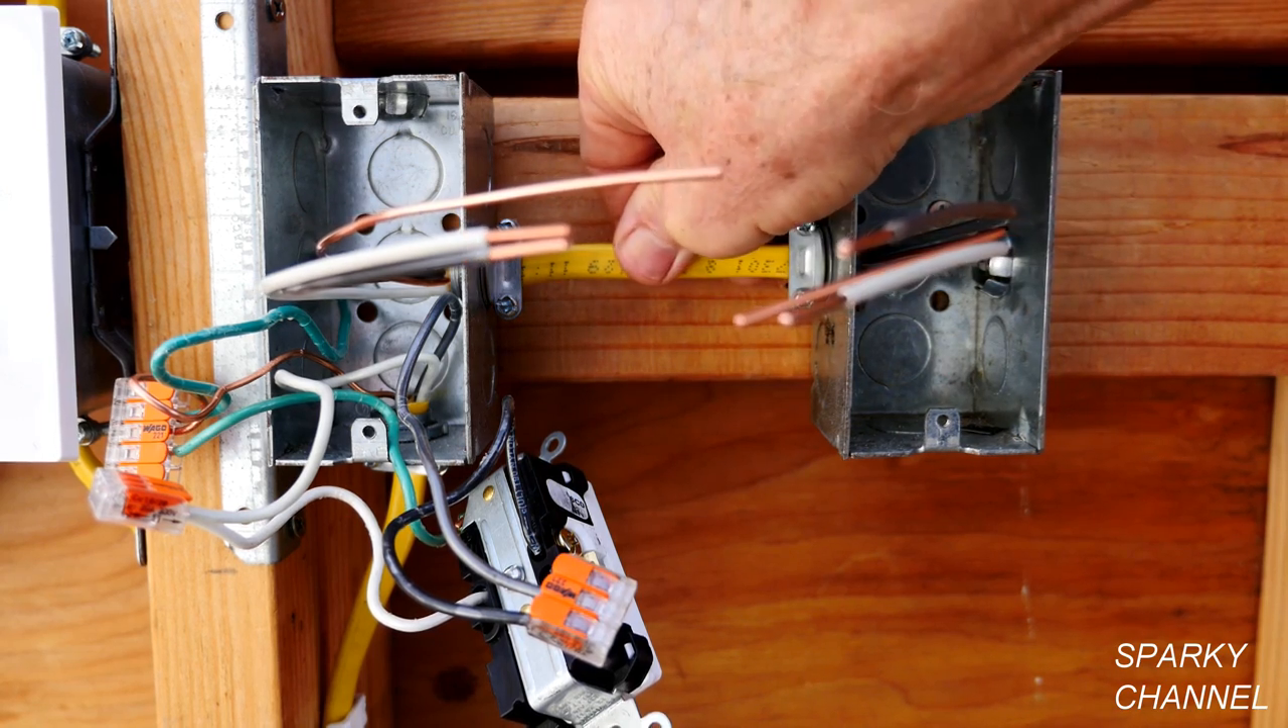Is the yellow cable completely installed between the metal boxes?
Yes.